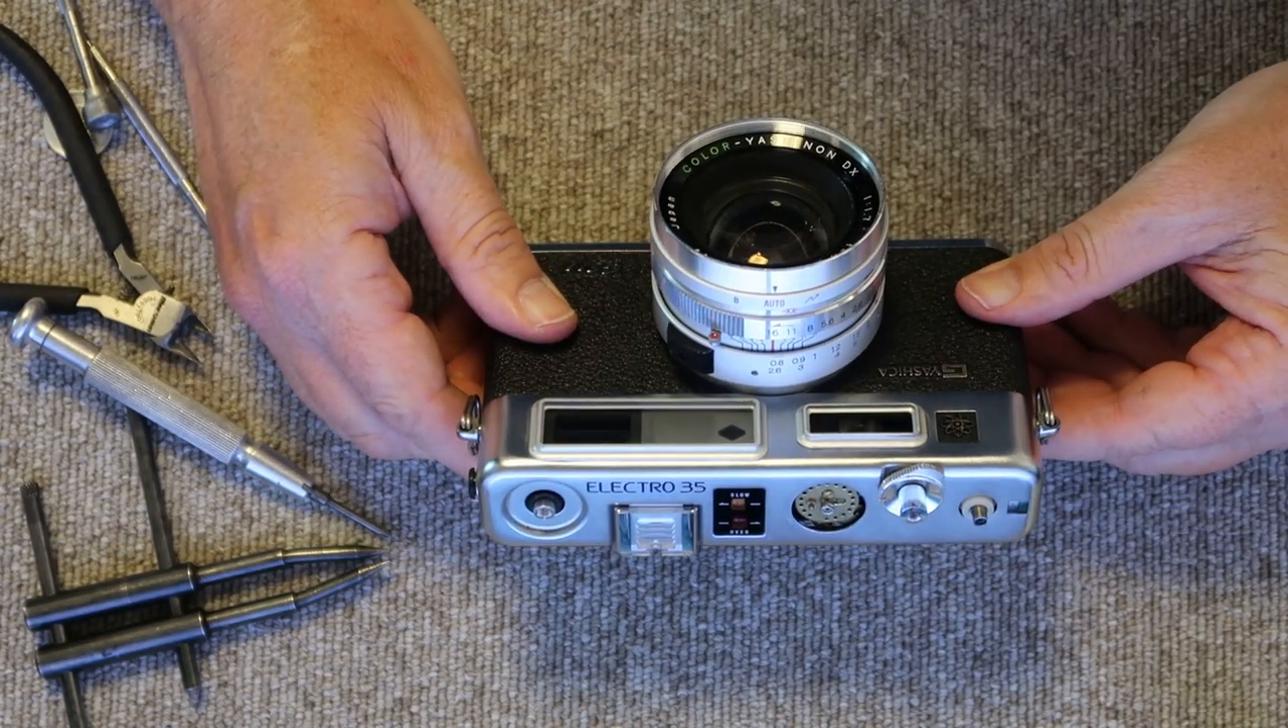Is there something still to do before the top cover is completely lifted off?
Yes.